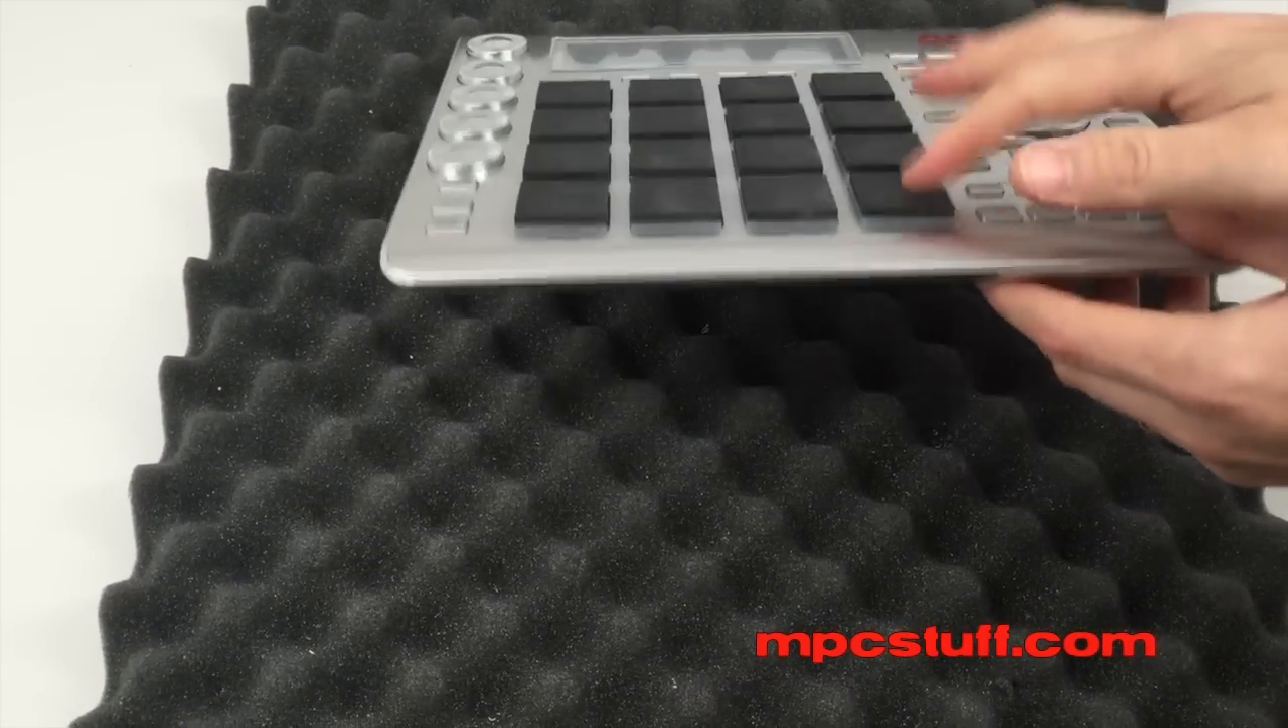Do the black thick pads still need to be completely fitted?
No.